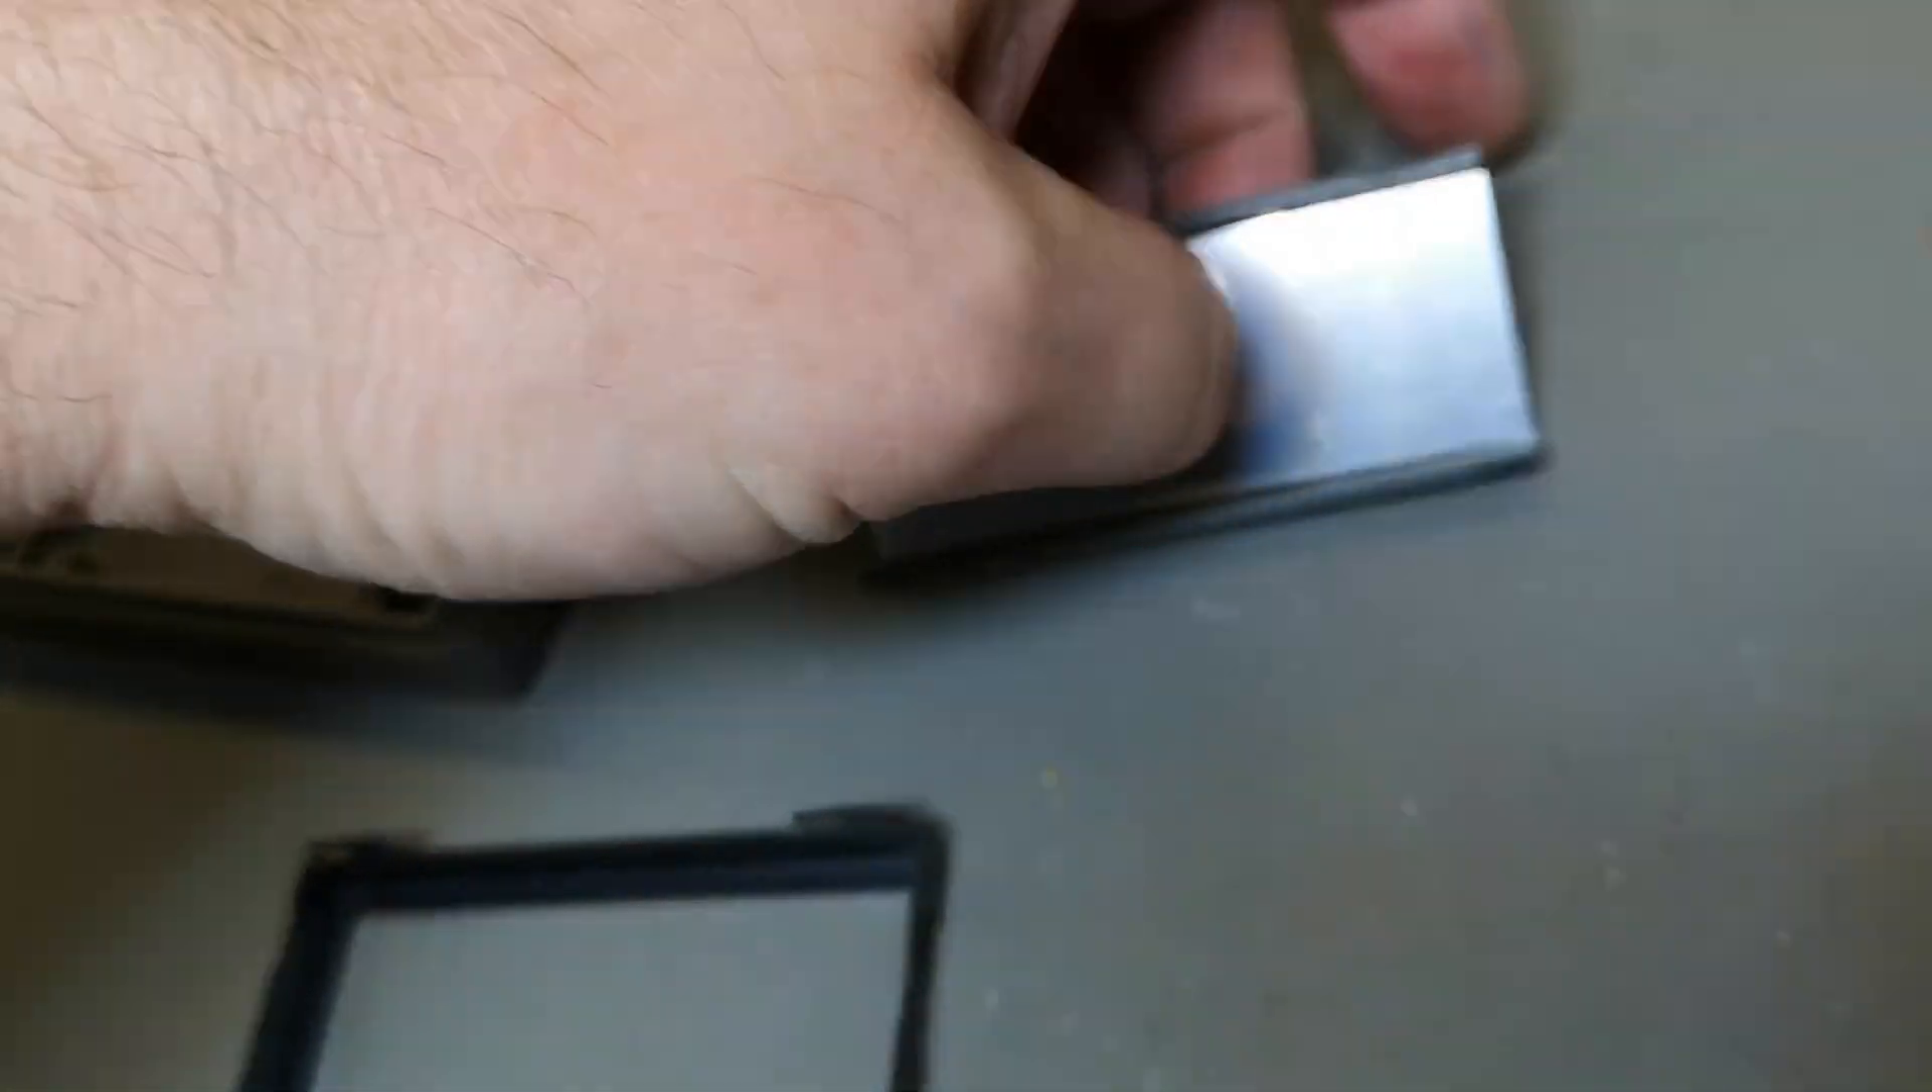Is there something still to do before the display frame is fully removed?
No.